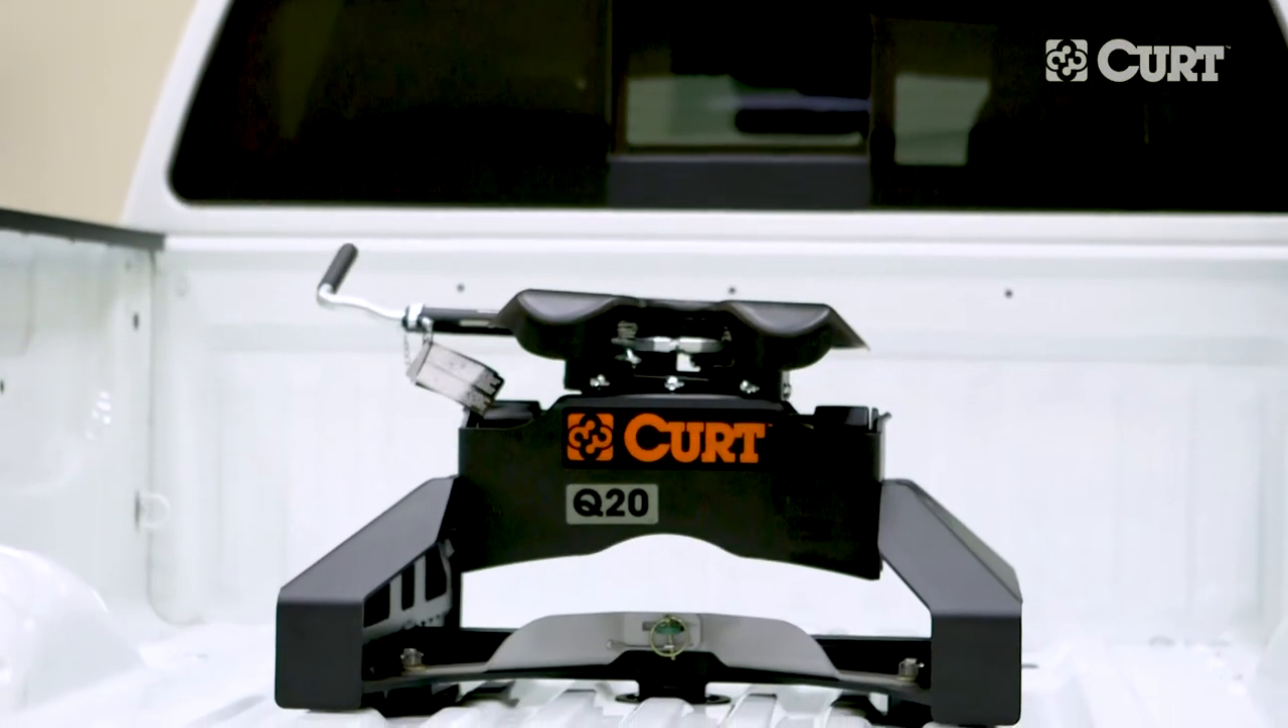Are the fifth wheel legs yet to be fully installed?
No.